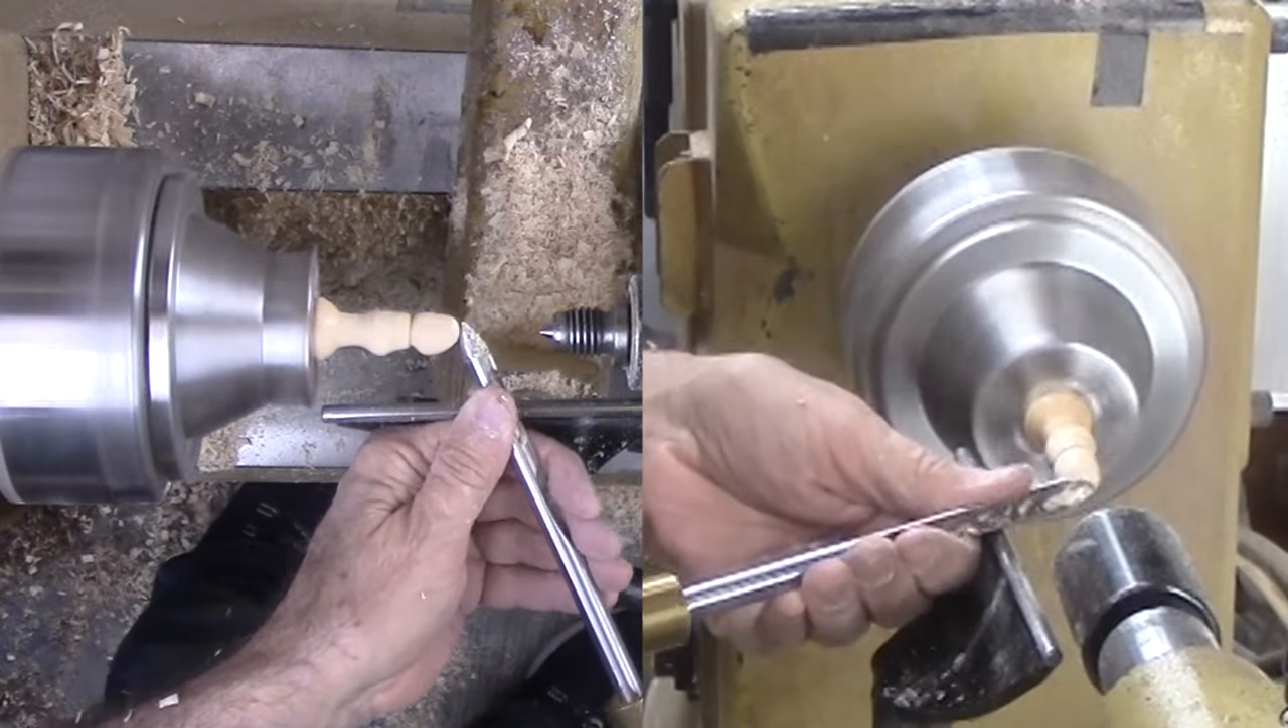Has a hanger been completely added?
No.